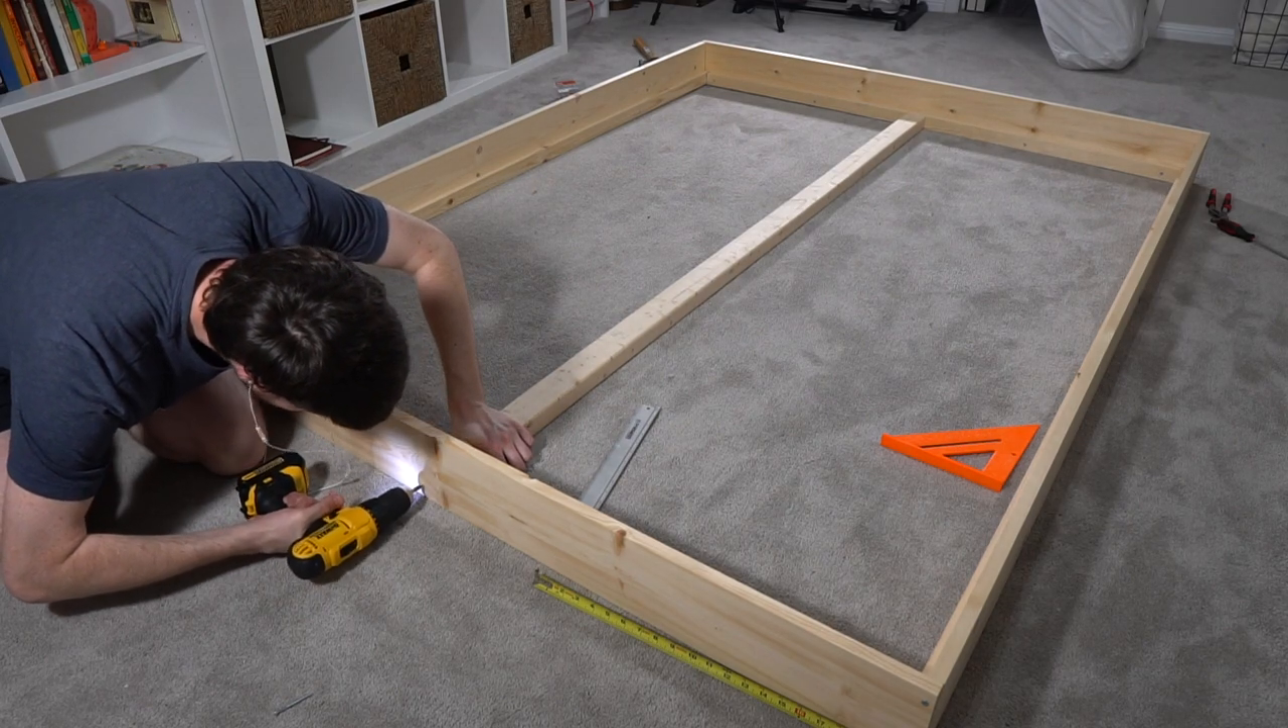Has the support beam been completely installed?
No.